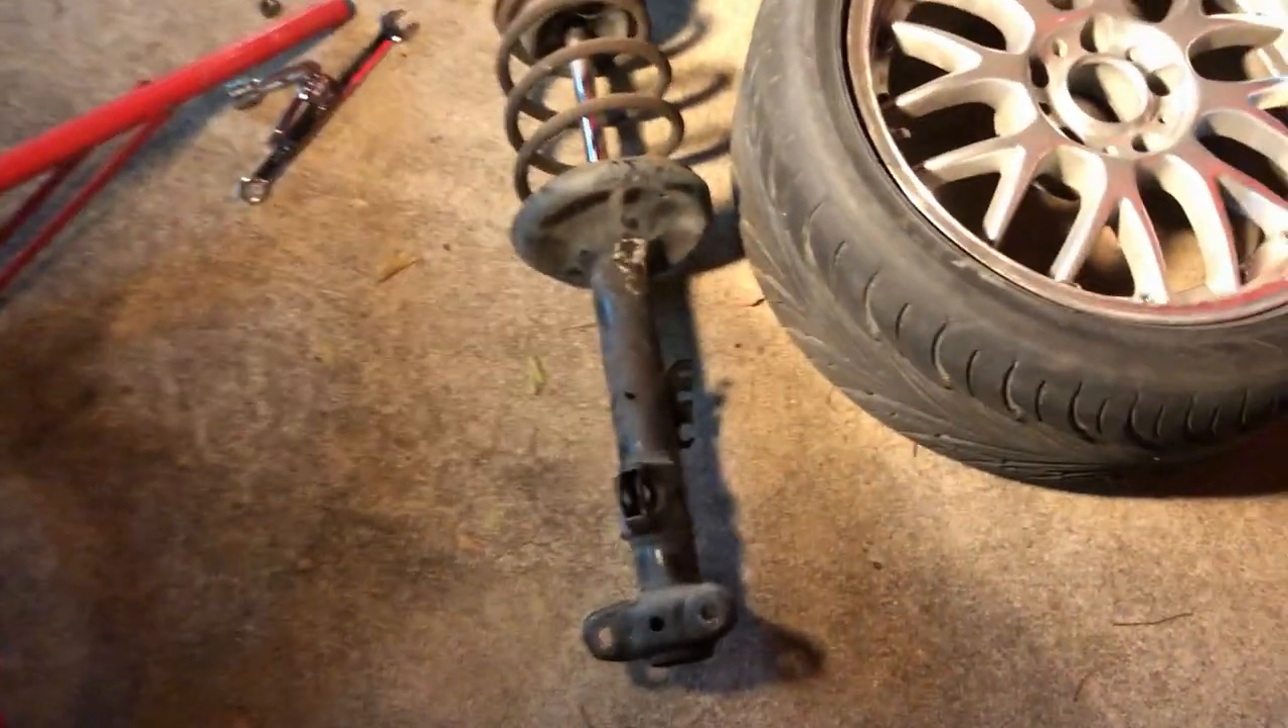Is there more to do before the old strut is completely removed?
No.